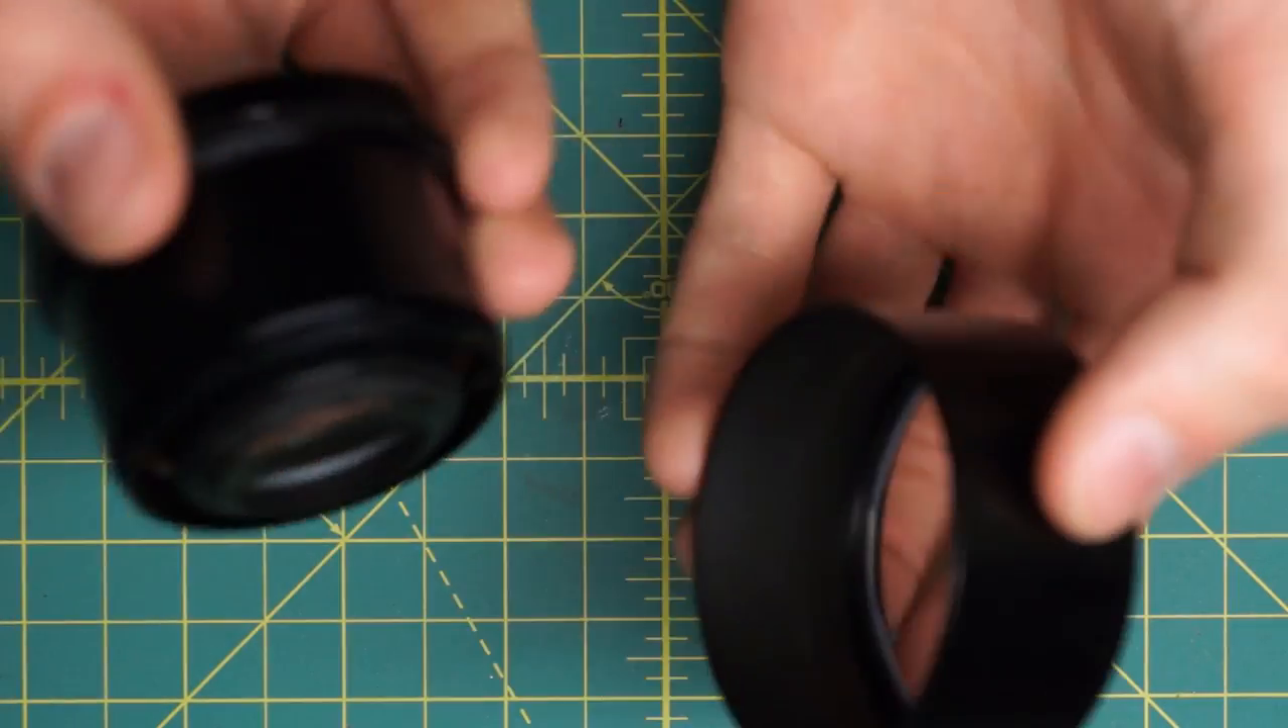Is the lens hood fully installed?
No.